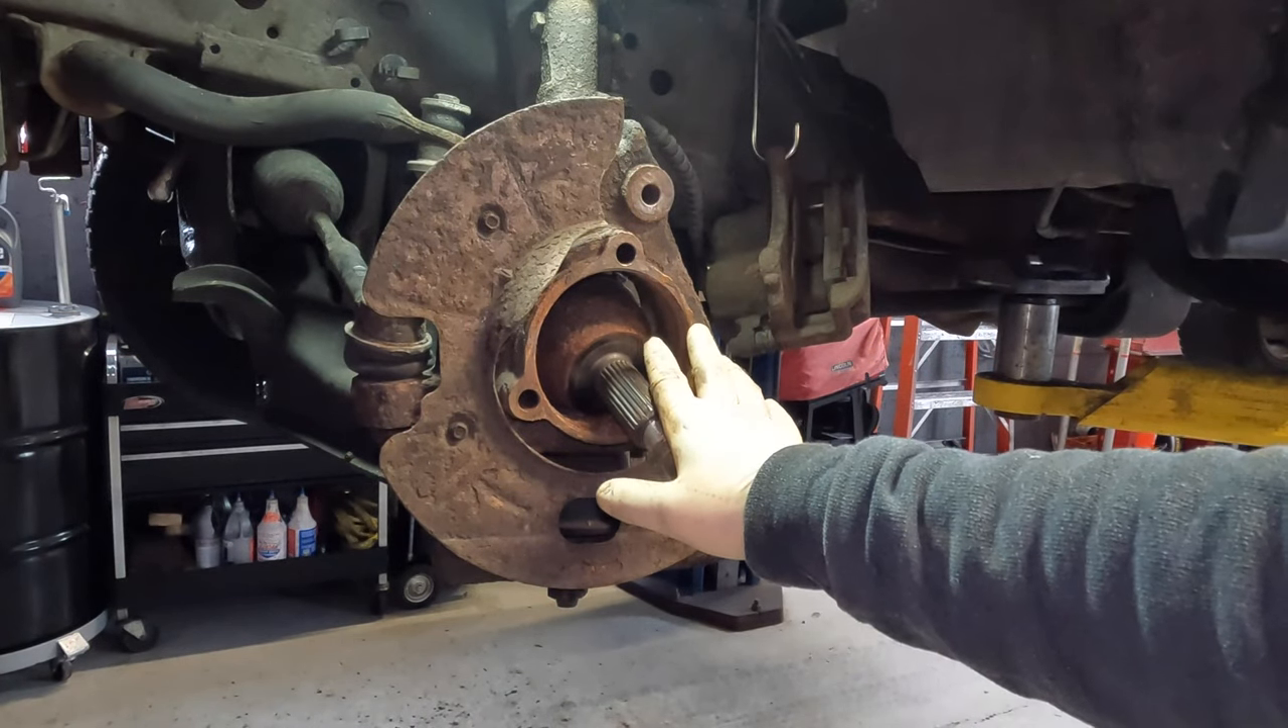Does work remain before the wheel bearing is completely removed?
No.